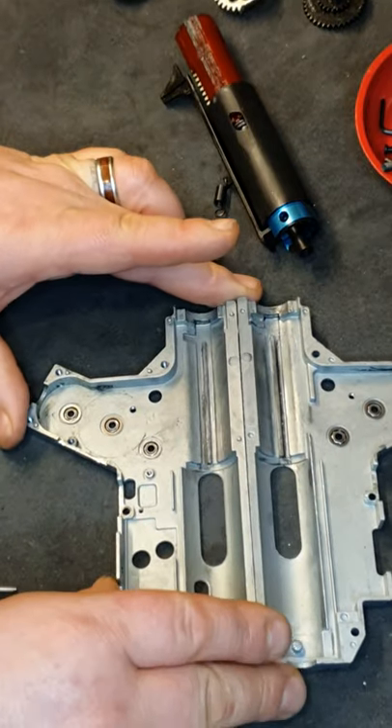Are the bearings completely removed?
No.